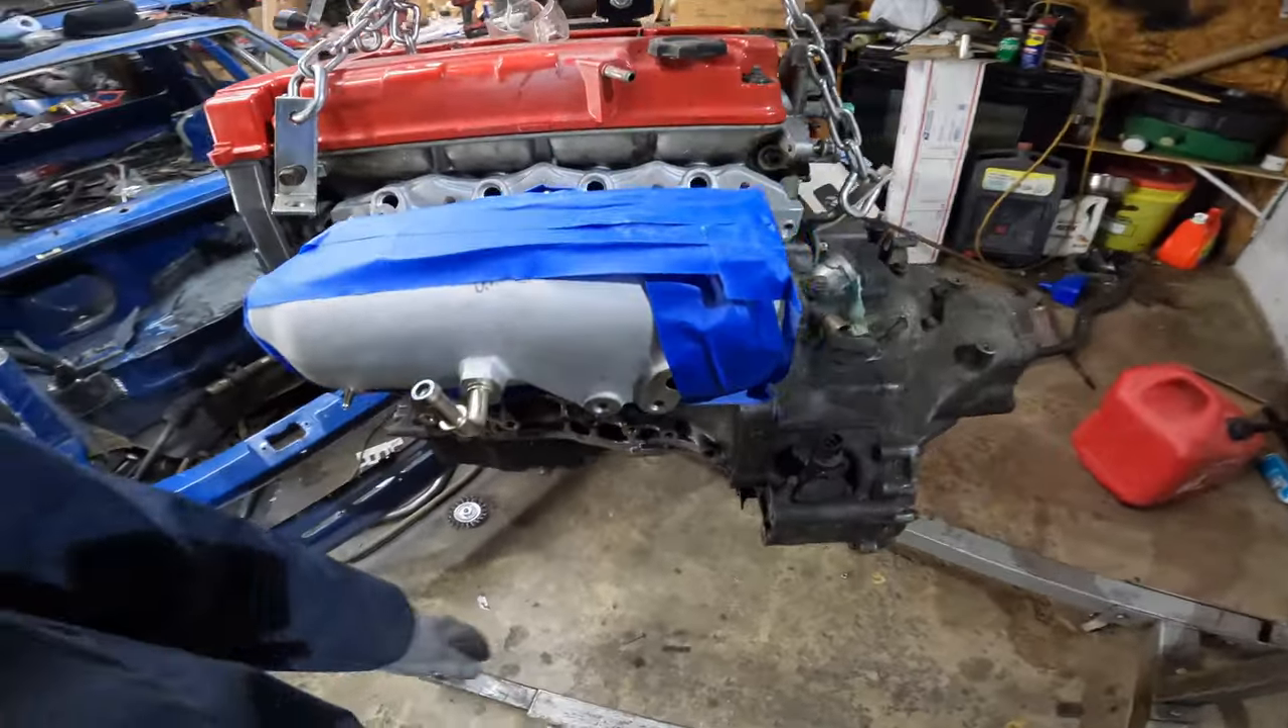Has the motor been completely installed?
No.